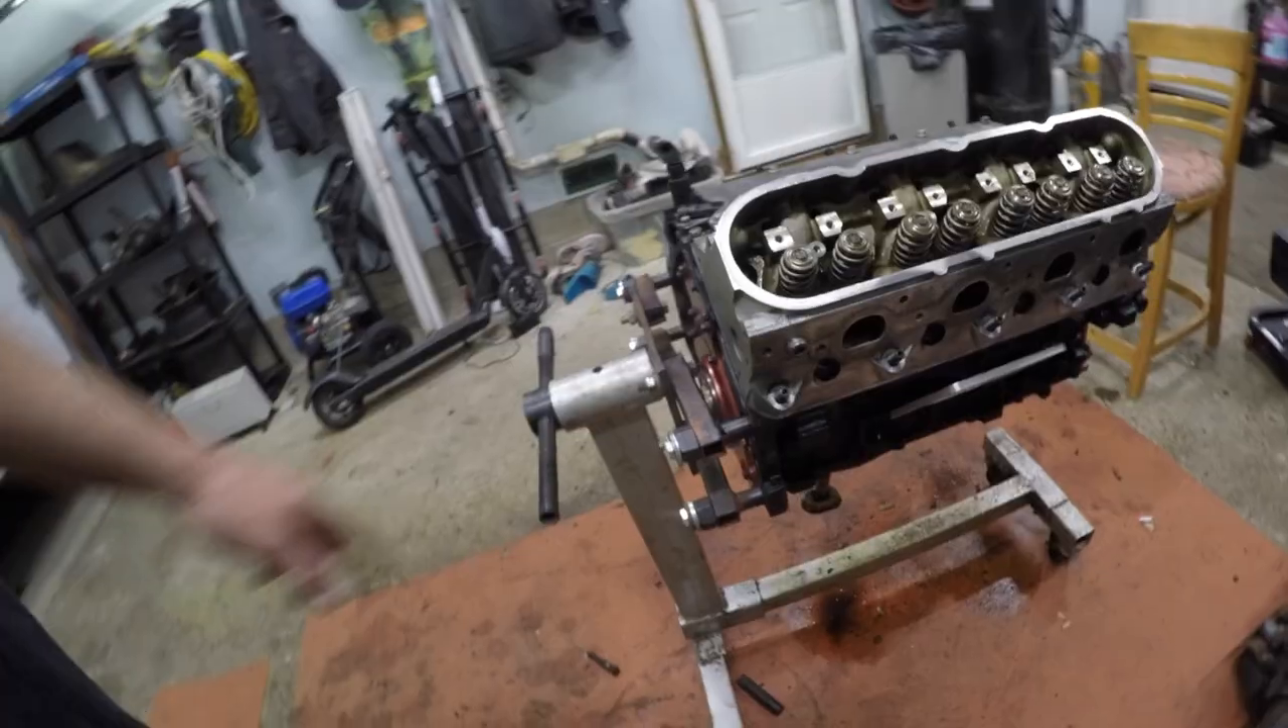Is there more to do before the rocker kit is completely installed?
Yes.